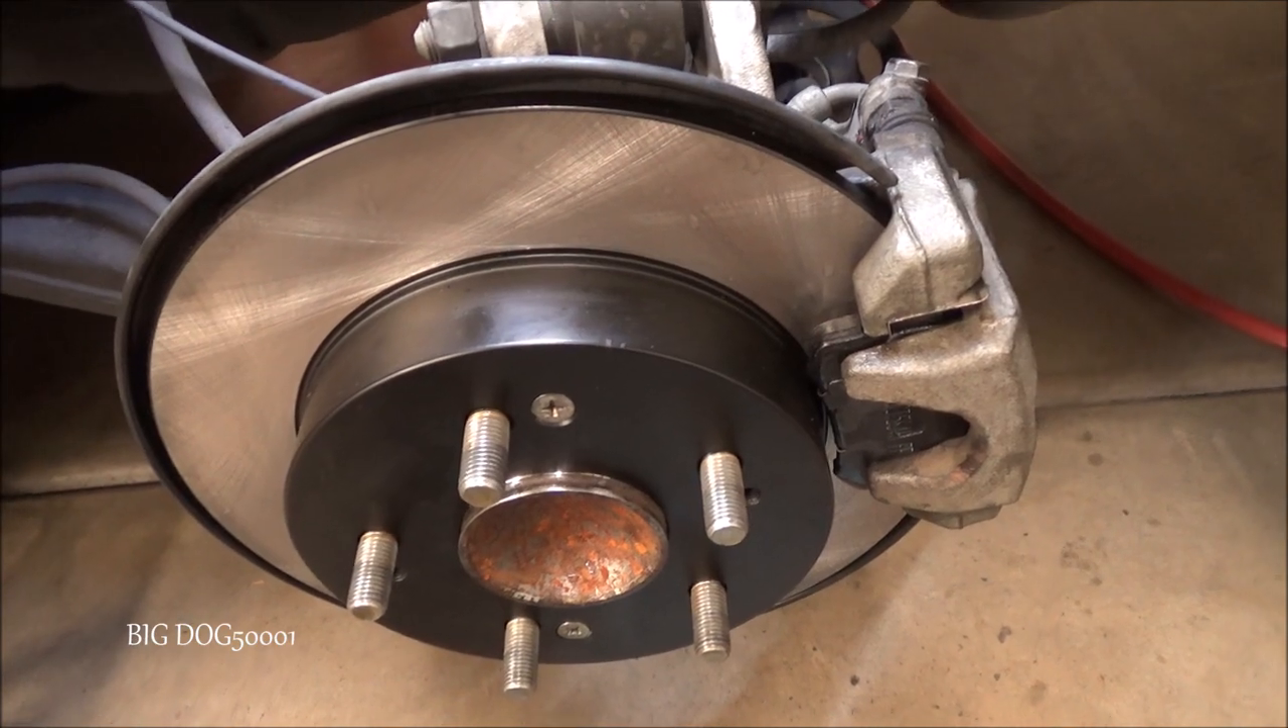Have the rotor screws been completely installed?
Yes.